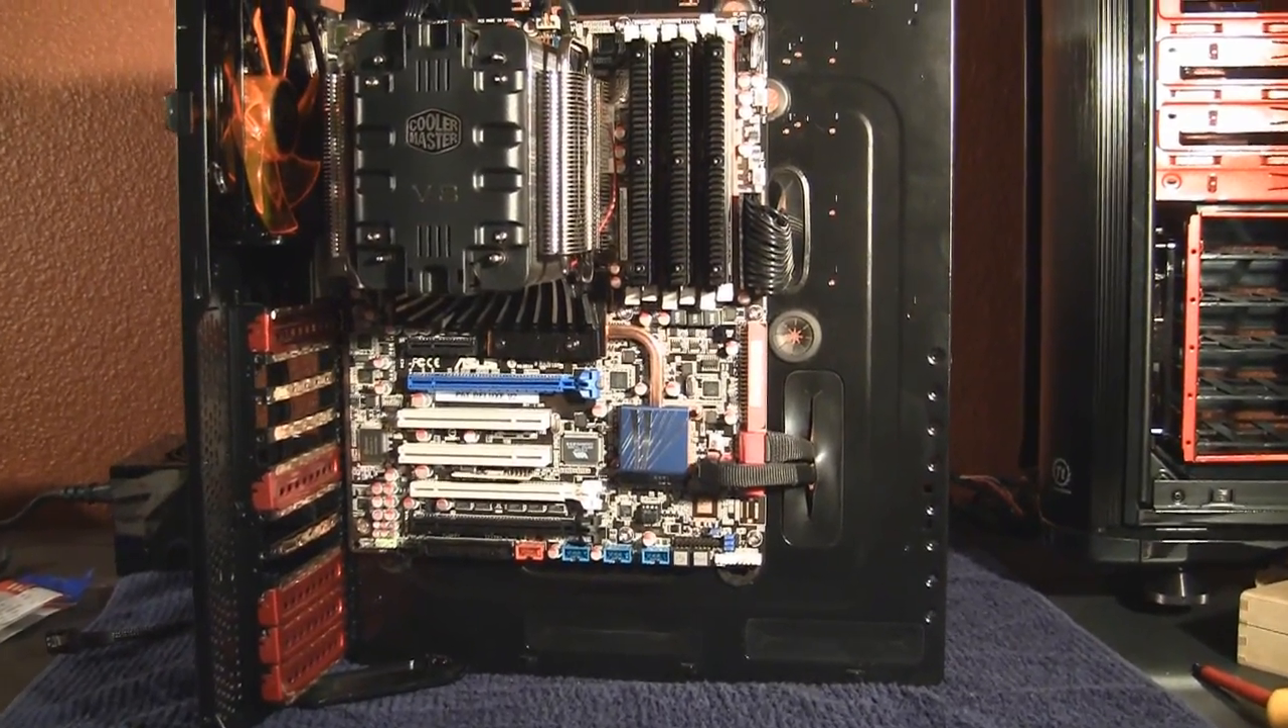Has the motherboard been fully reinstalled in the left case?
Yes.